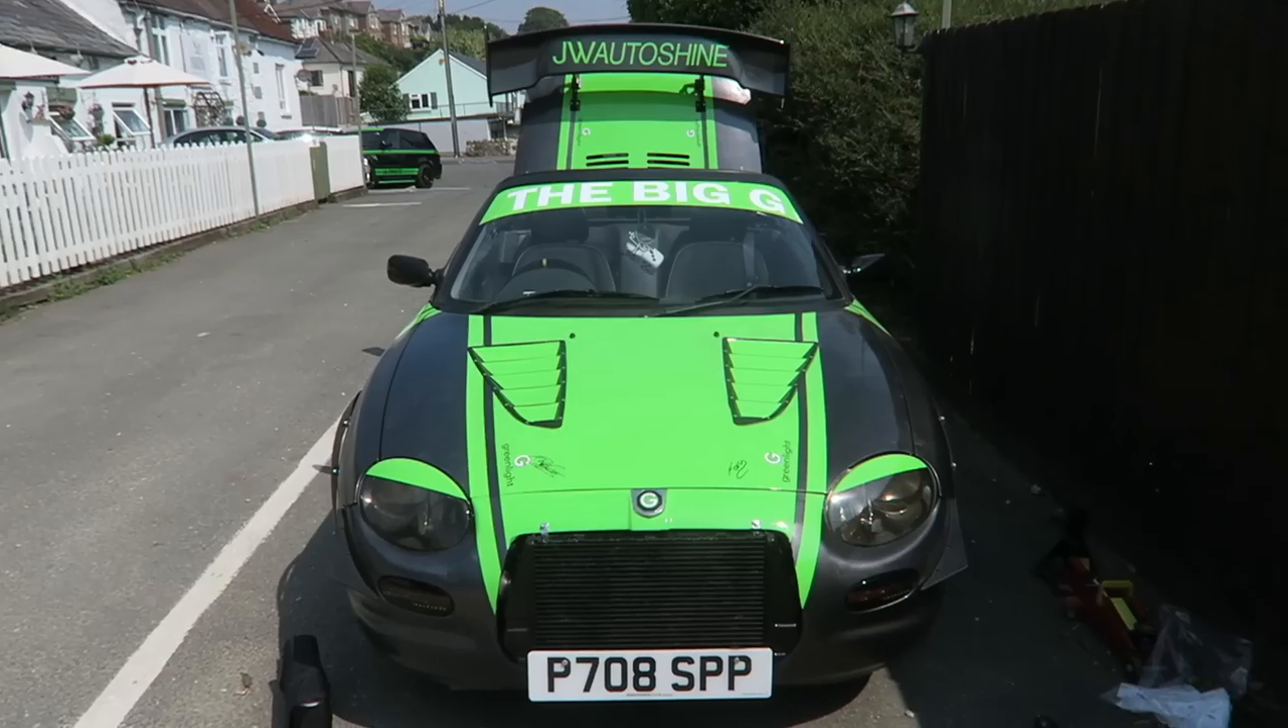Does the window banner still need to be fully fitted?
No.